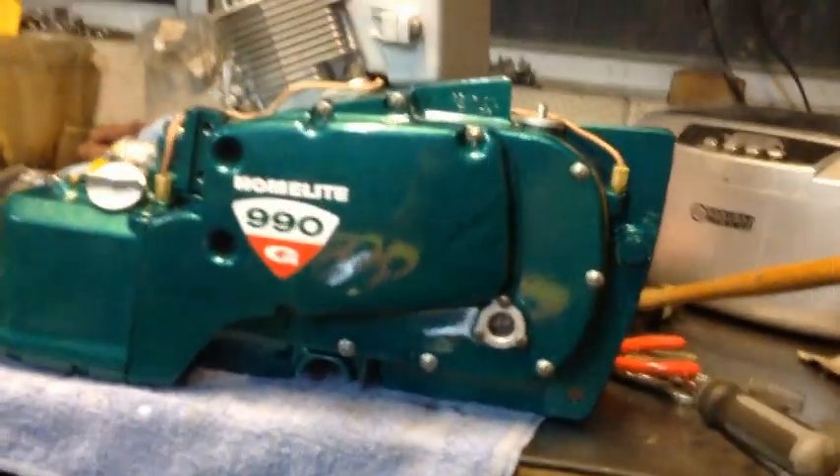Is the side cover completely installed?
Yes.